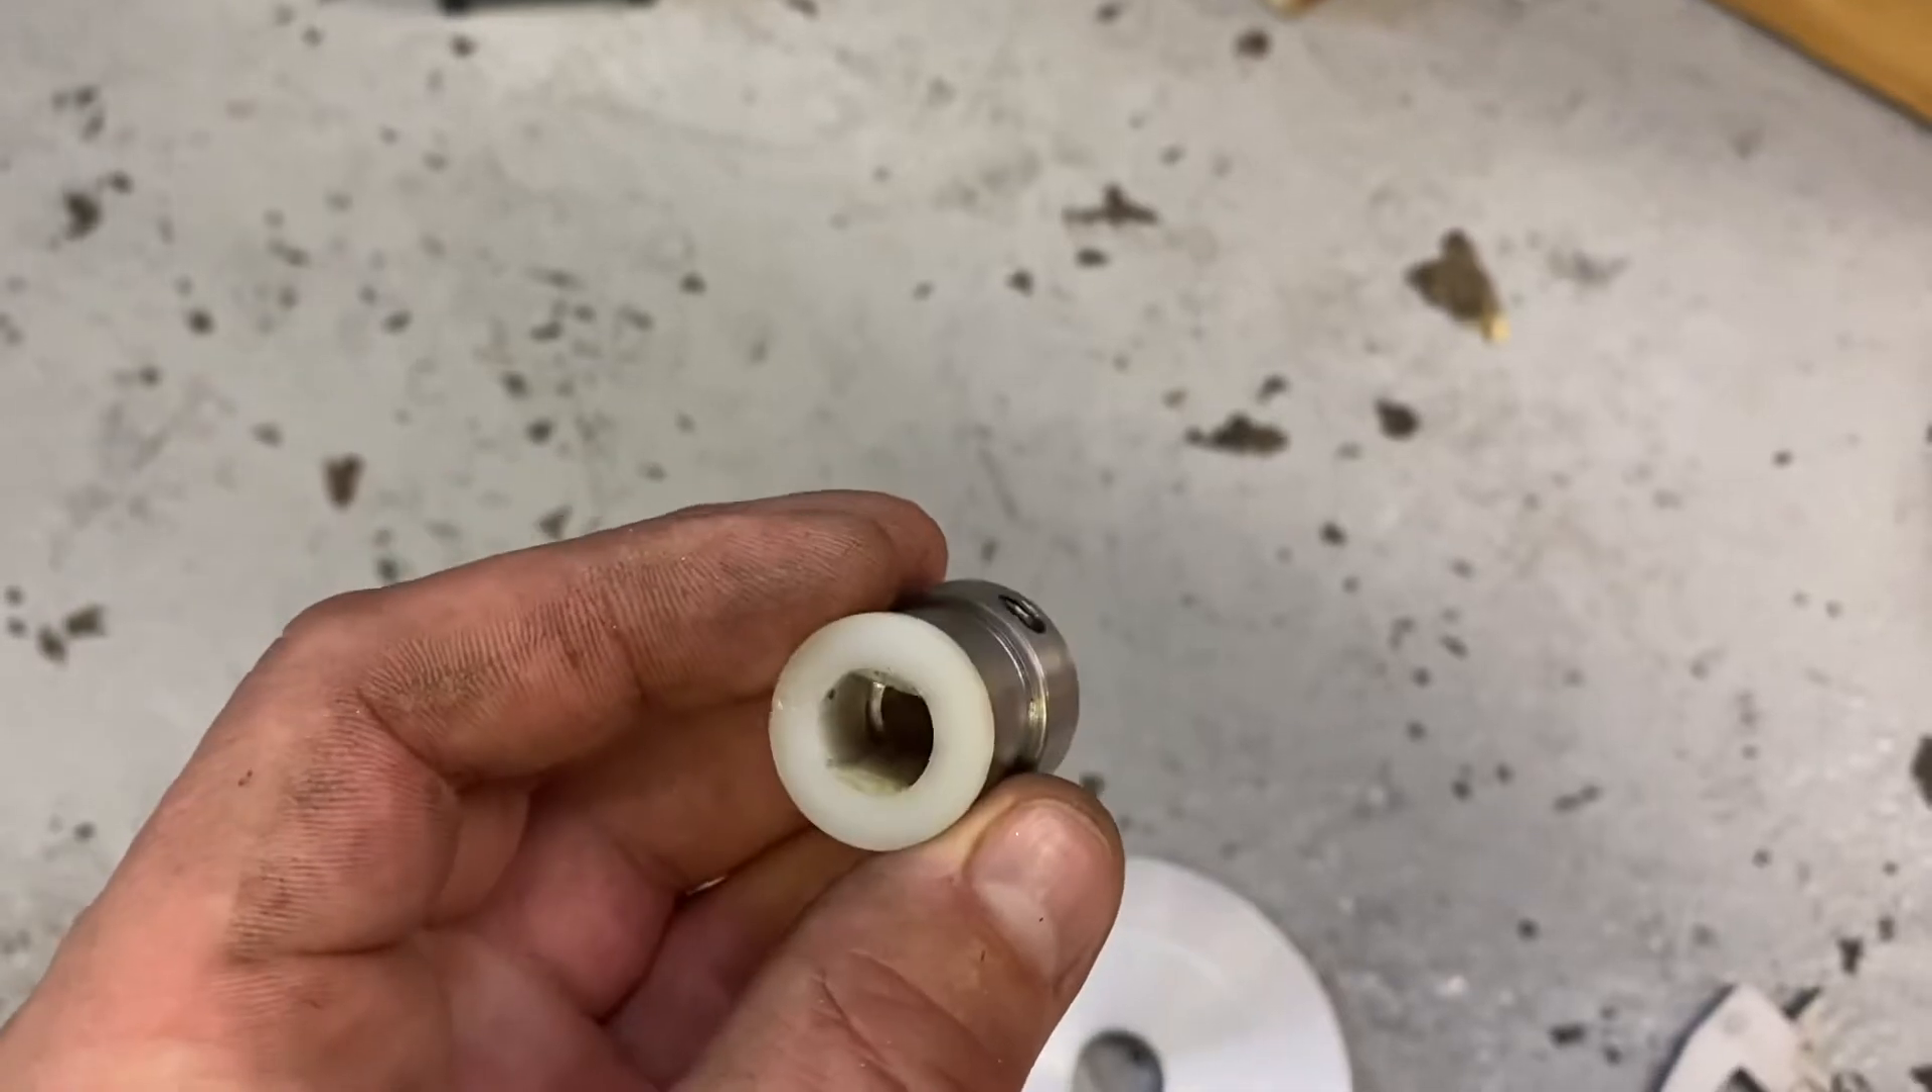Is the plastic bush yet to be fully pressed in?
No.